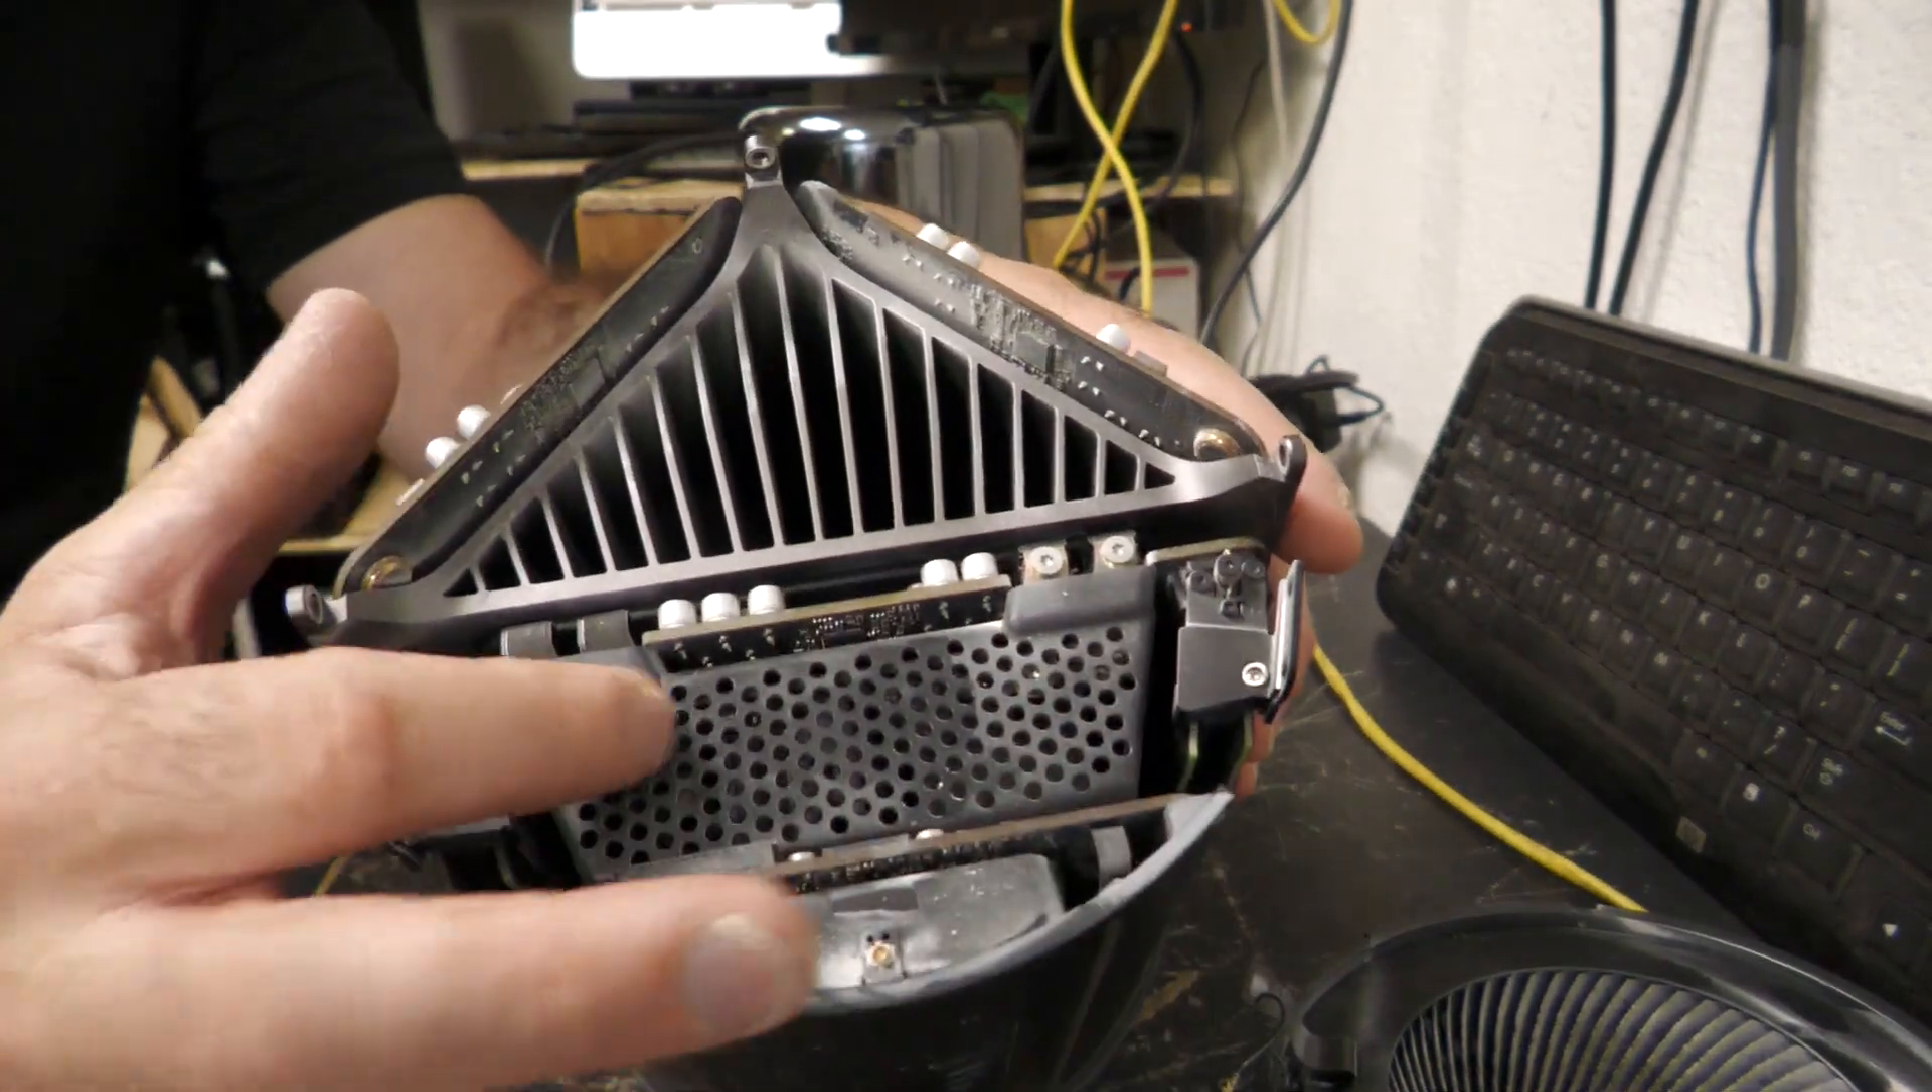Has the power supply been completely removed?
No.